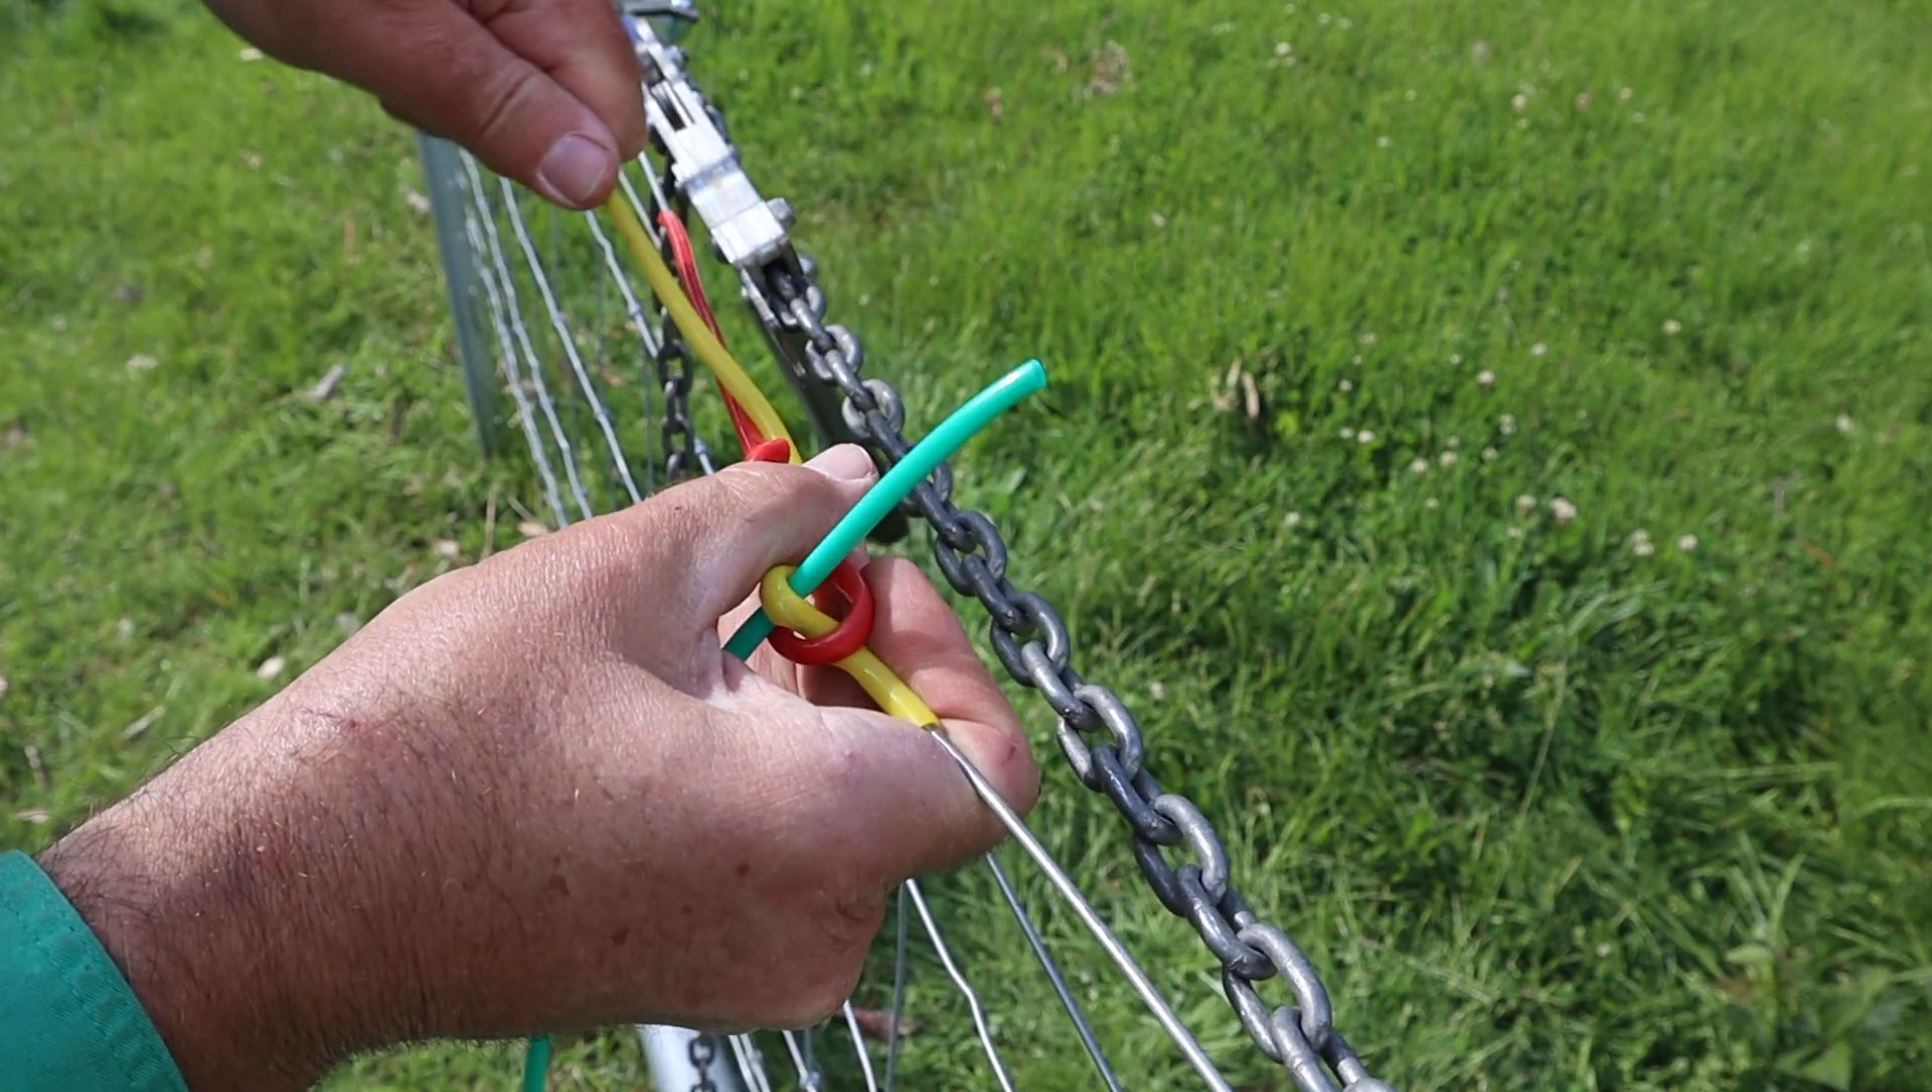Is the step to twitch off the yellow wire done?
No.